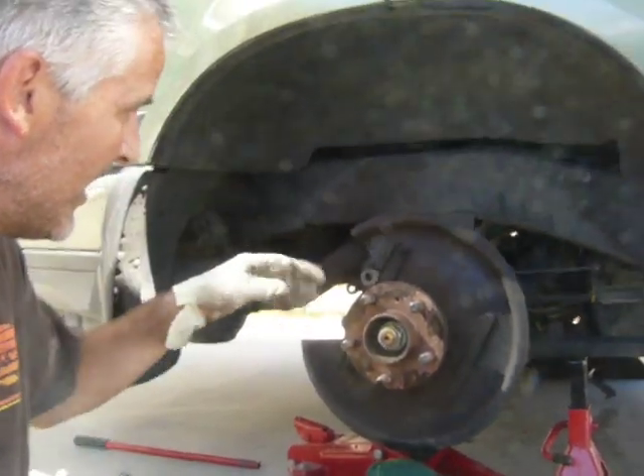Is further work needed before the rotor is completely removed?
No.